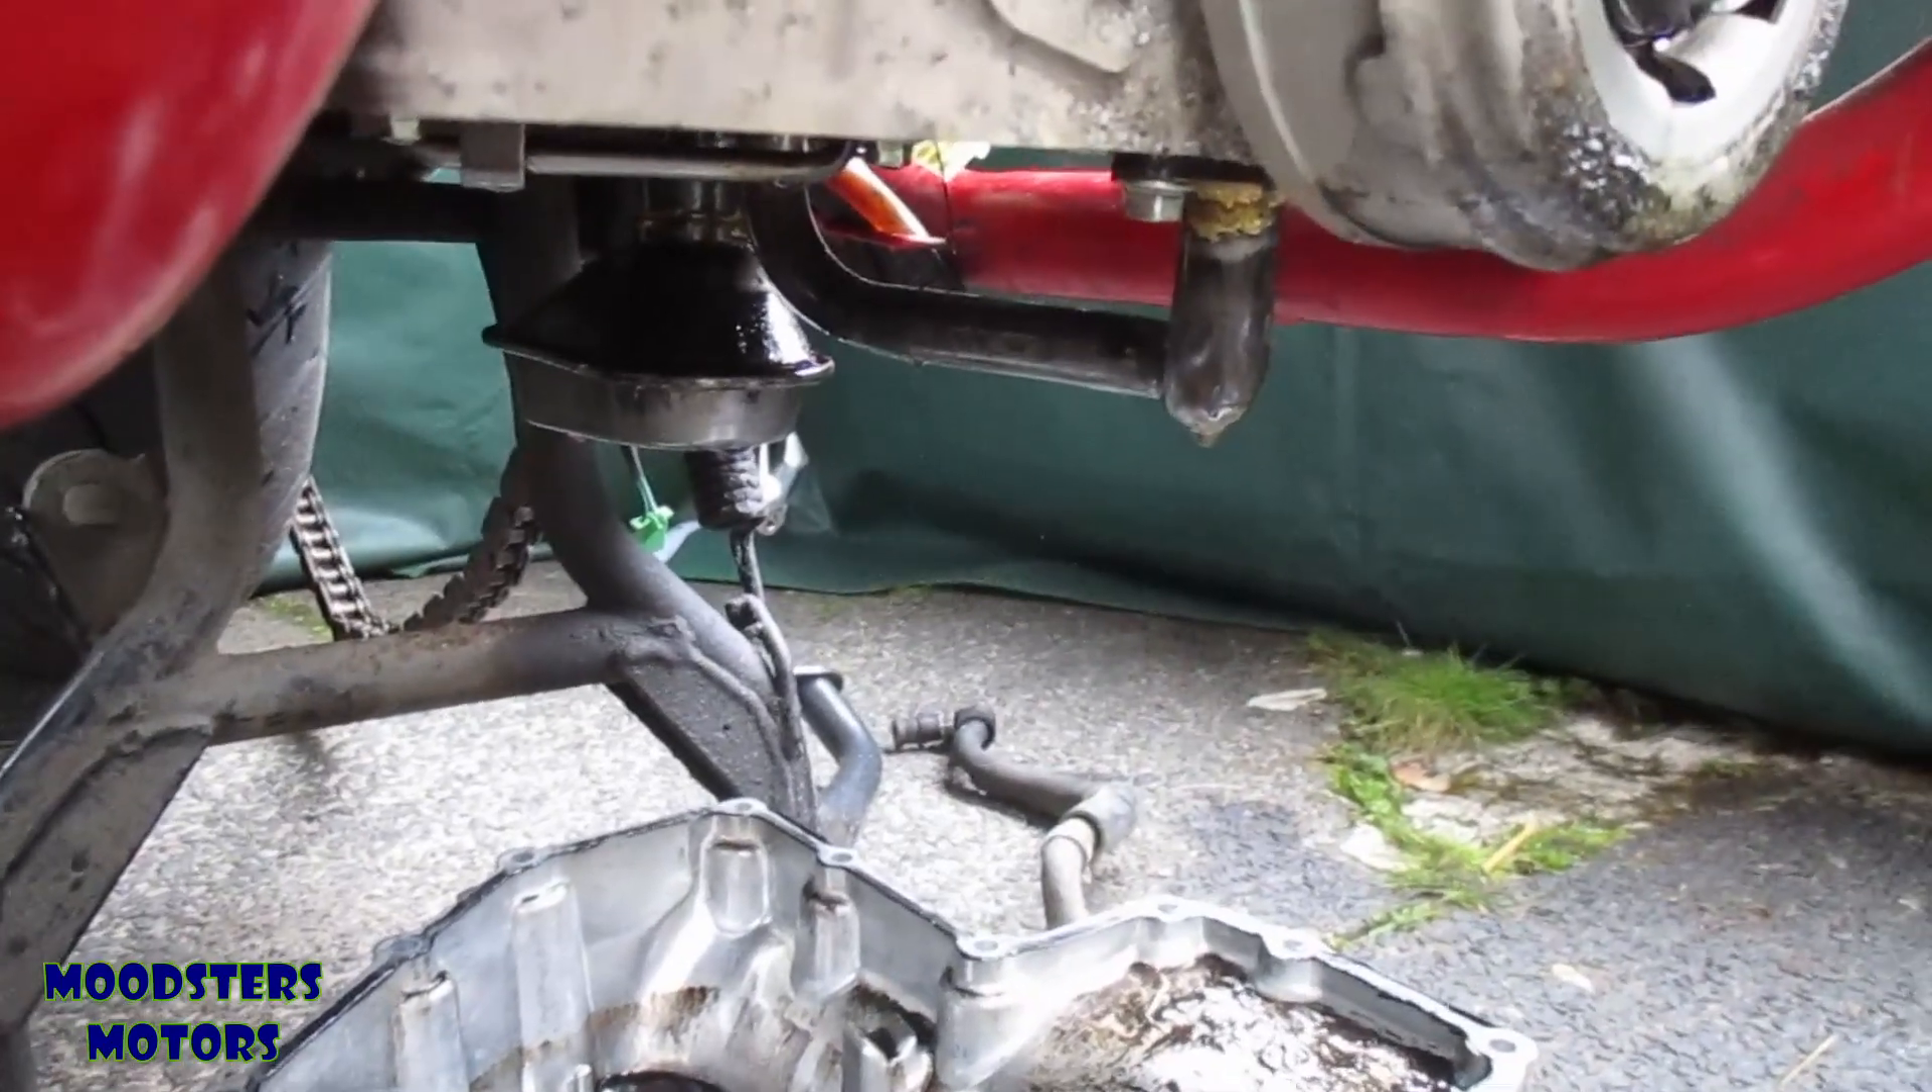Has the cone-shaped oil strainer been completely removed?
No.